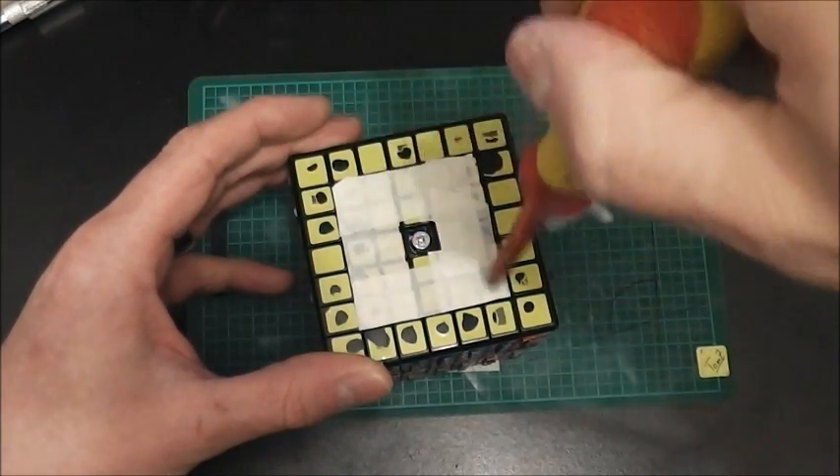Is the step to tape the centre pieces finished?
Yes.